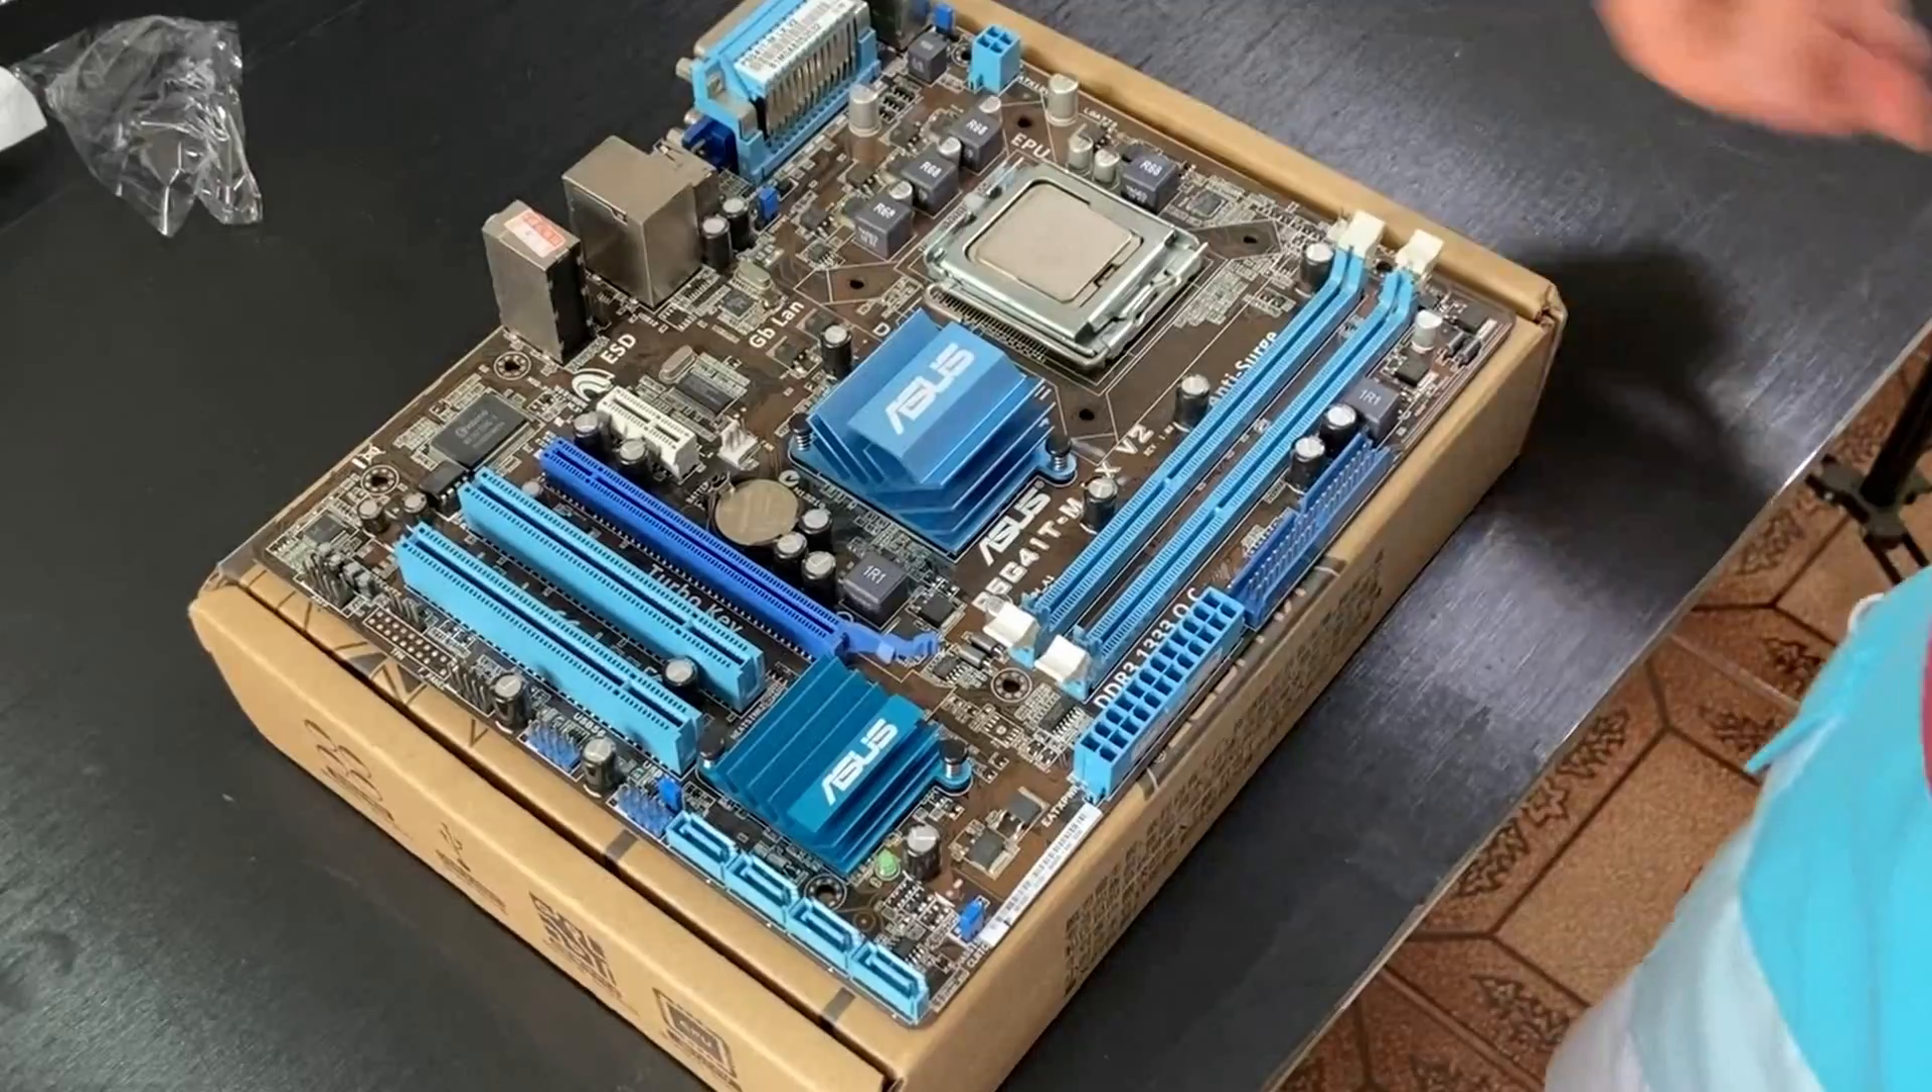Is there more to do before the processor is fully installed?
No.